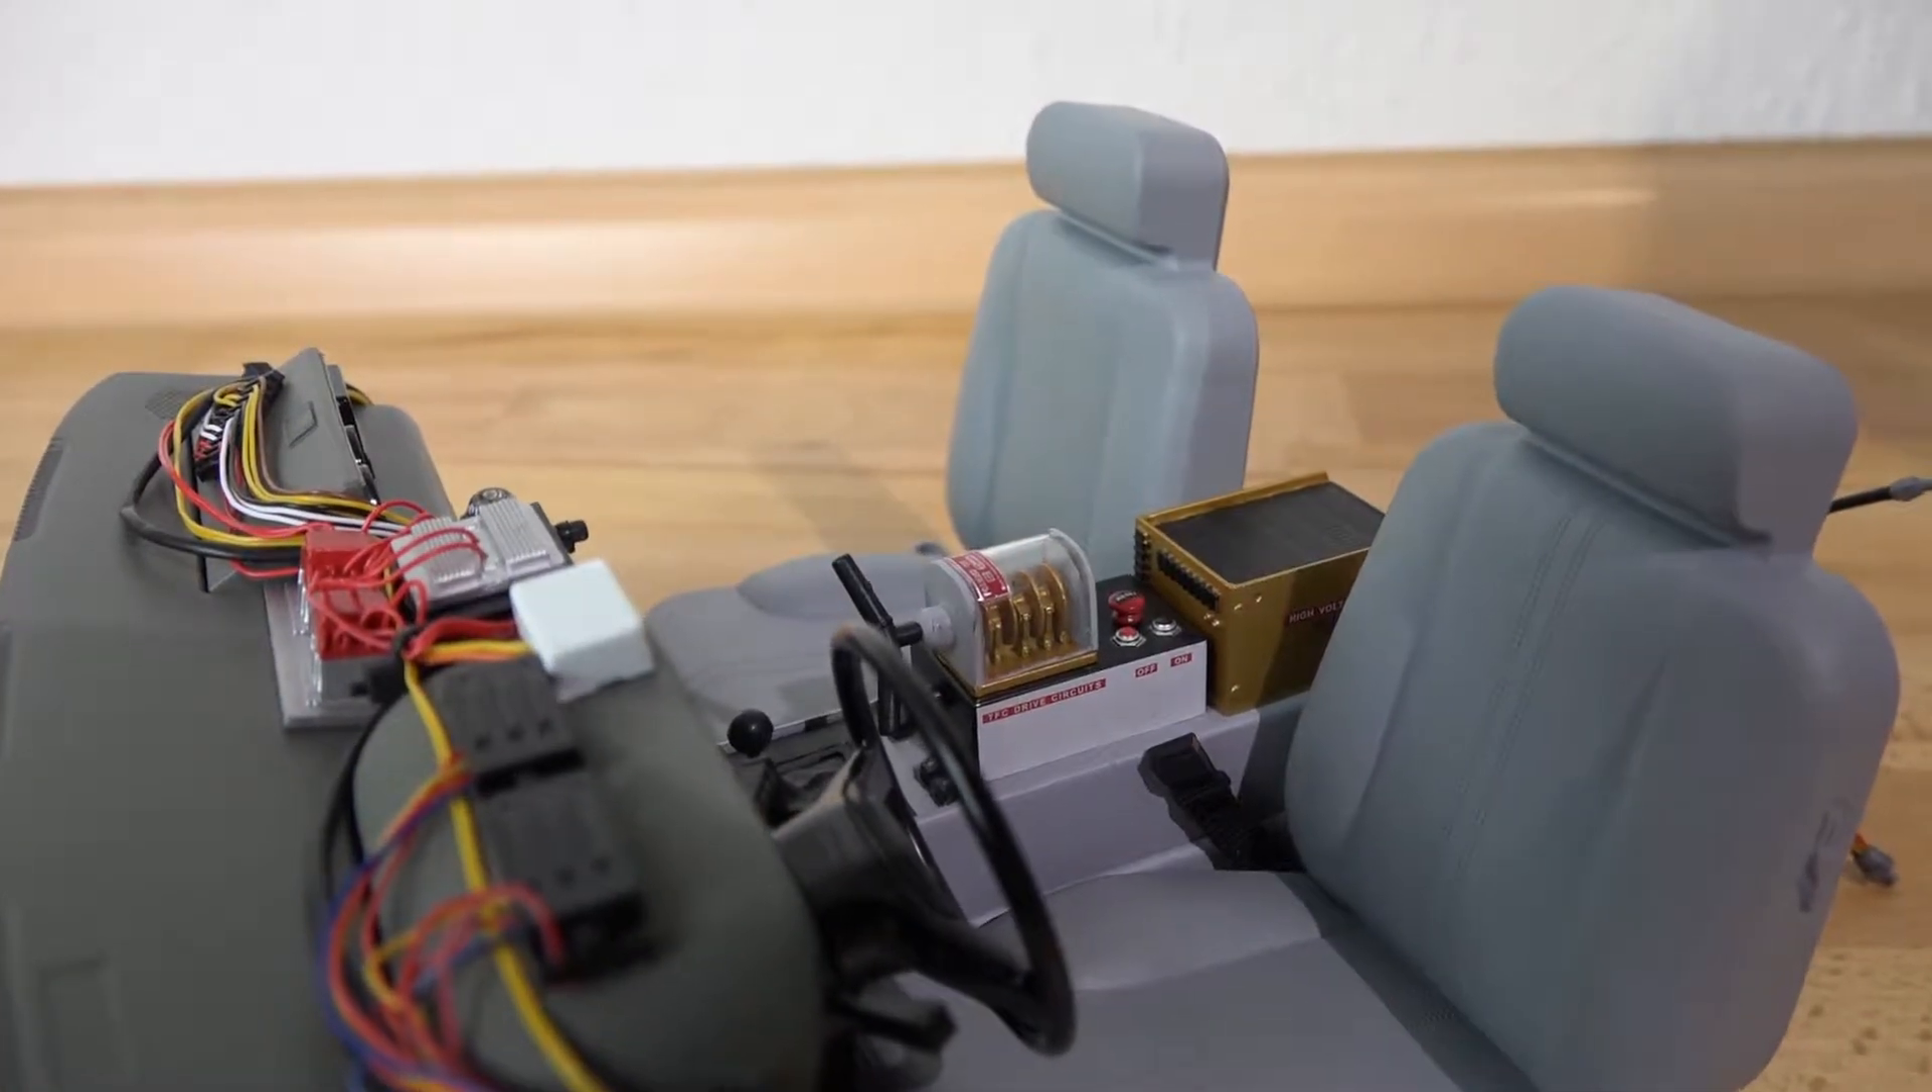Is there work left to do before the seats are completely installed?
No.